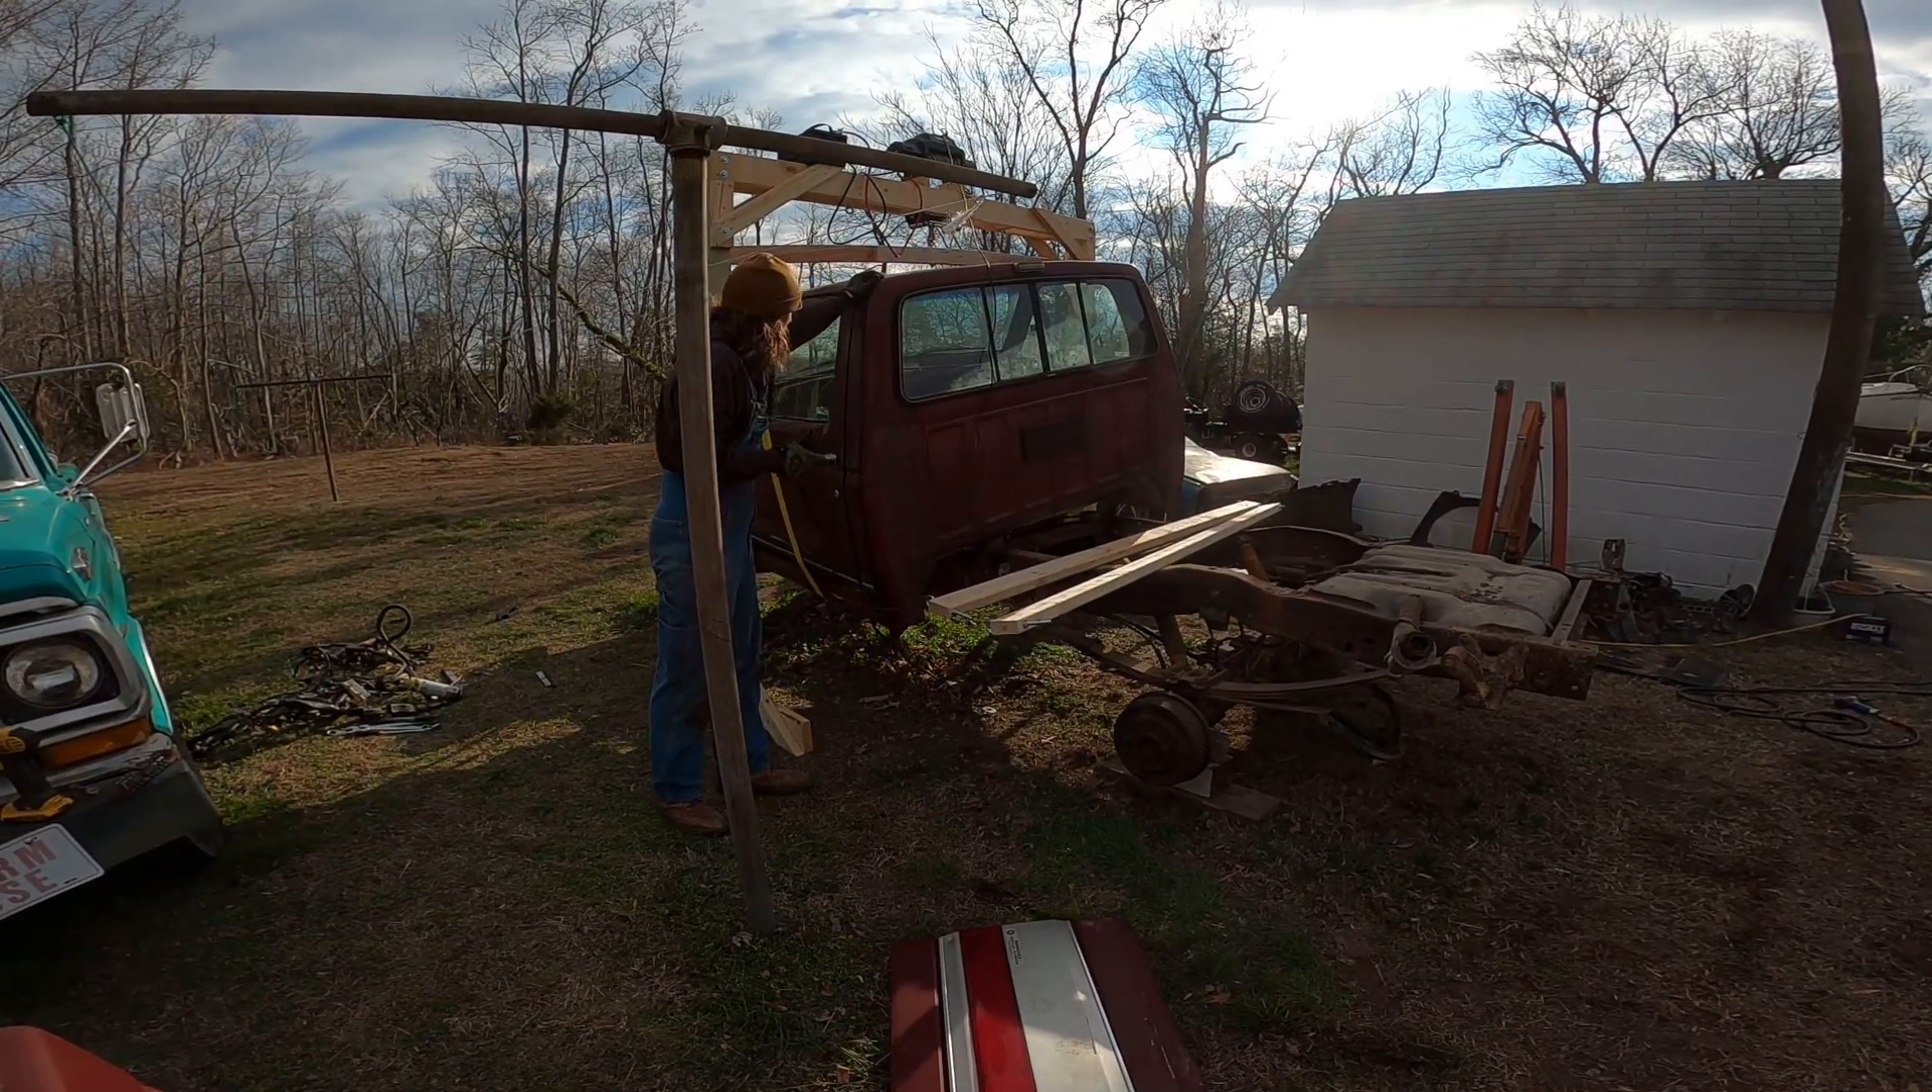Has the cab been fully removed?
No.